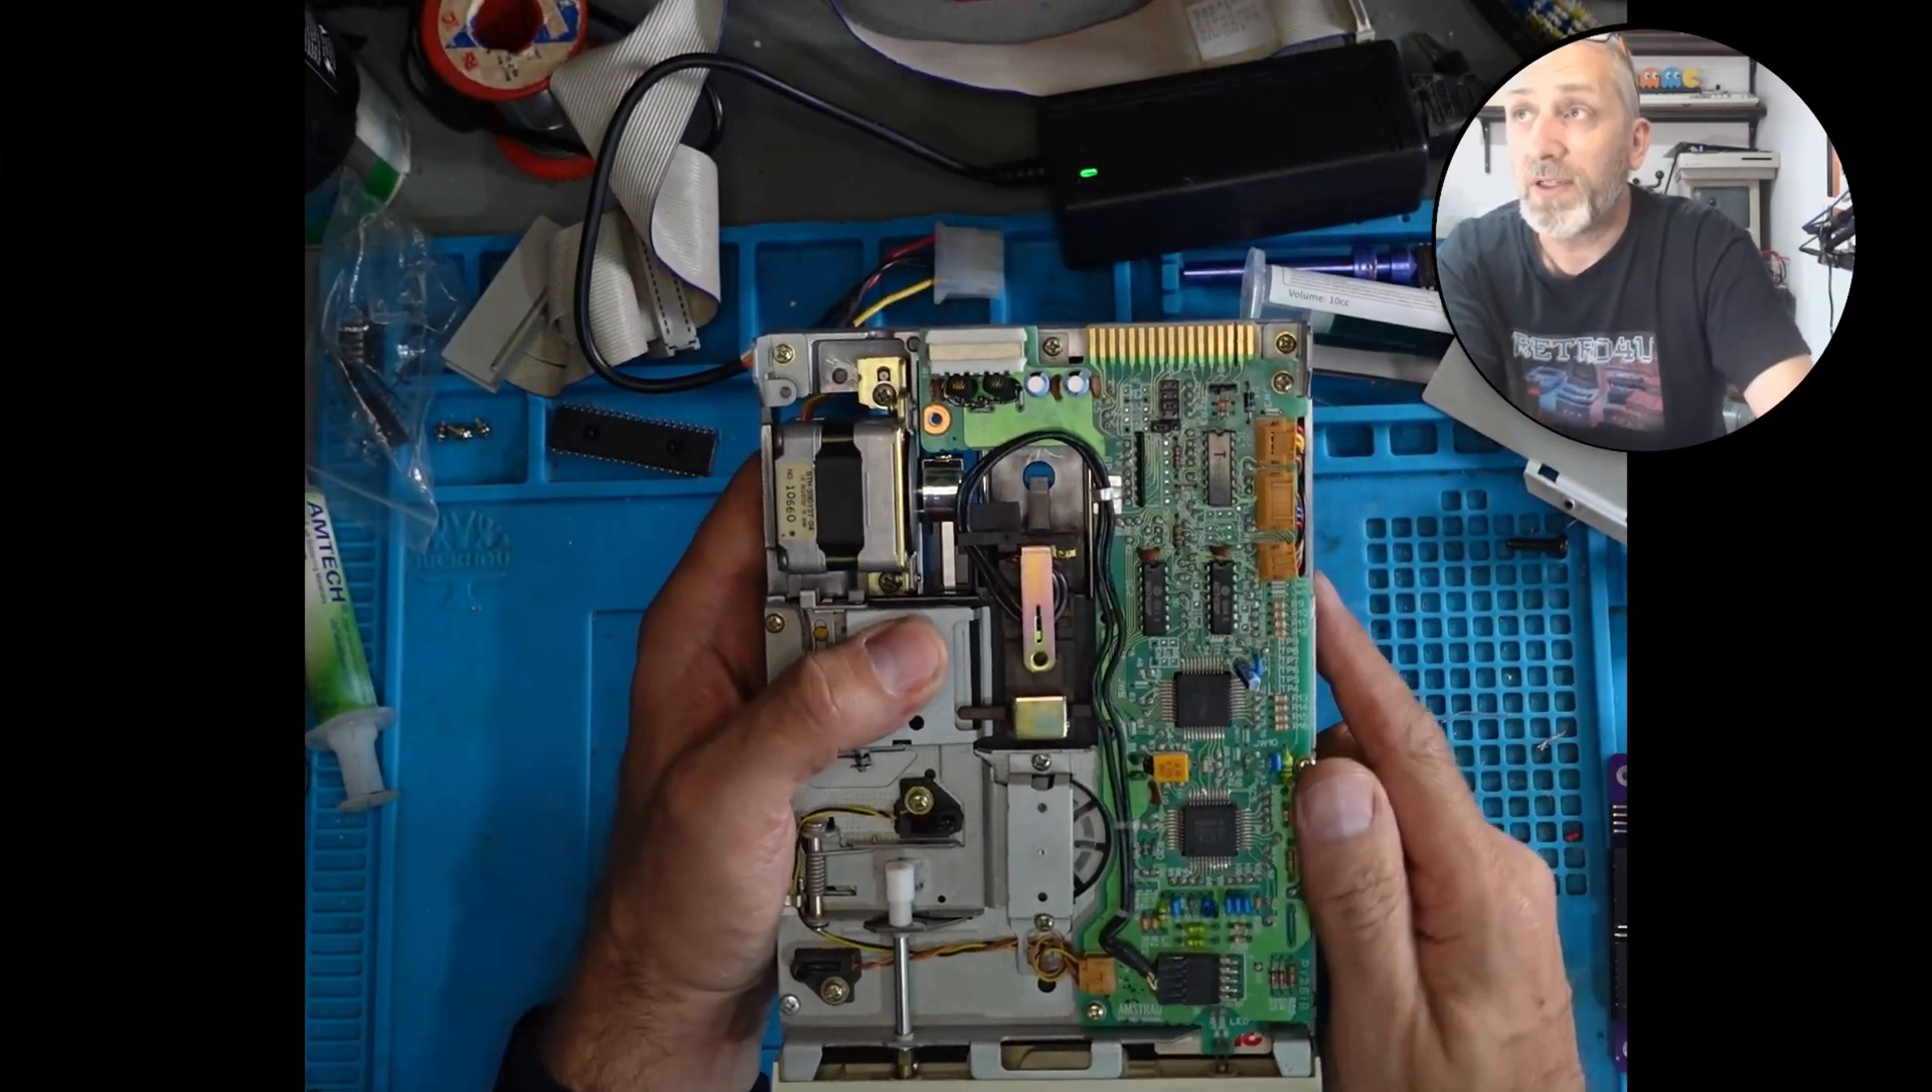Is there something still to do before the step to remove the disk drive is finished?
No.